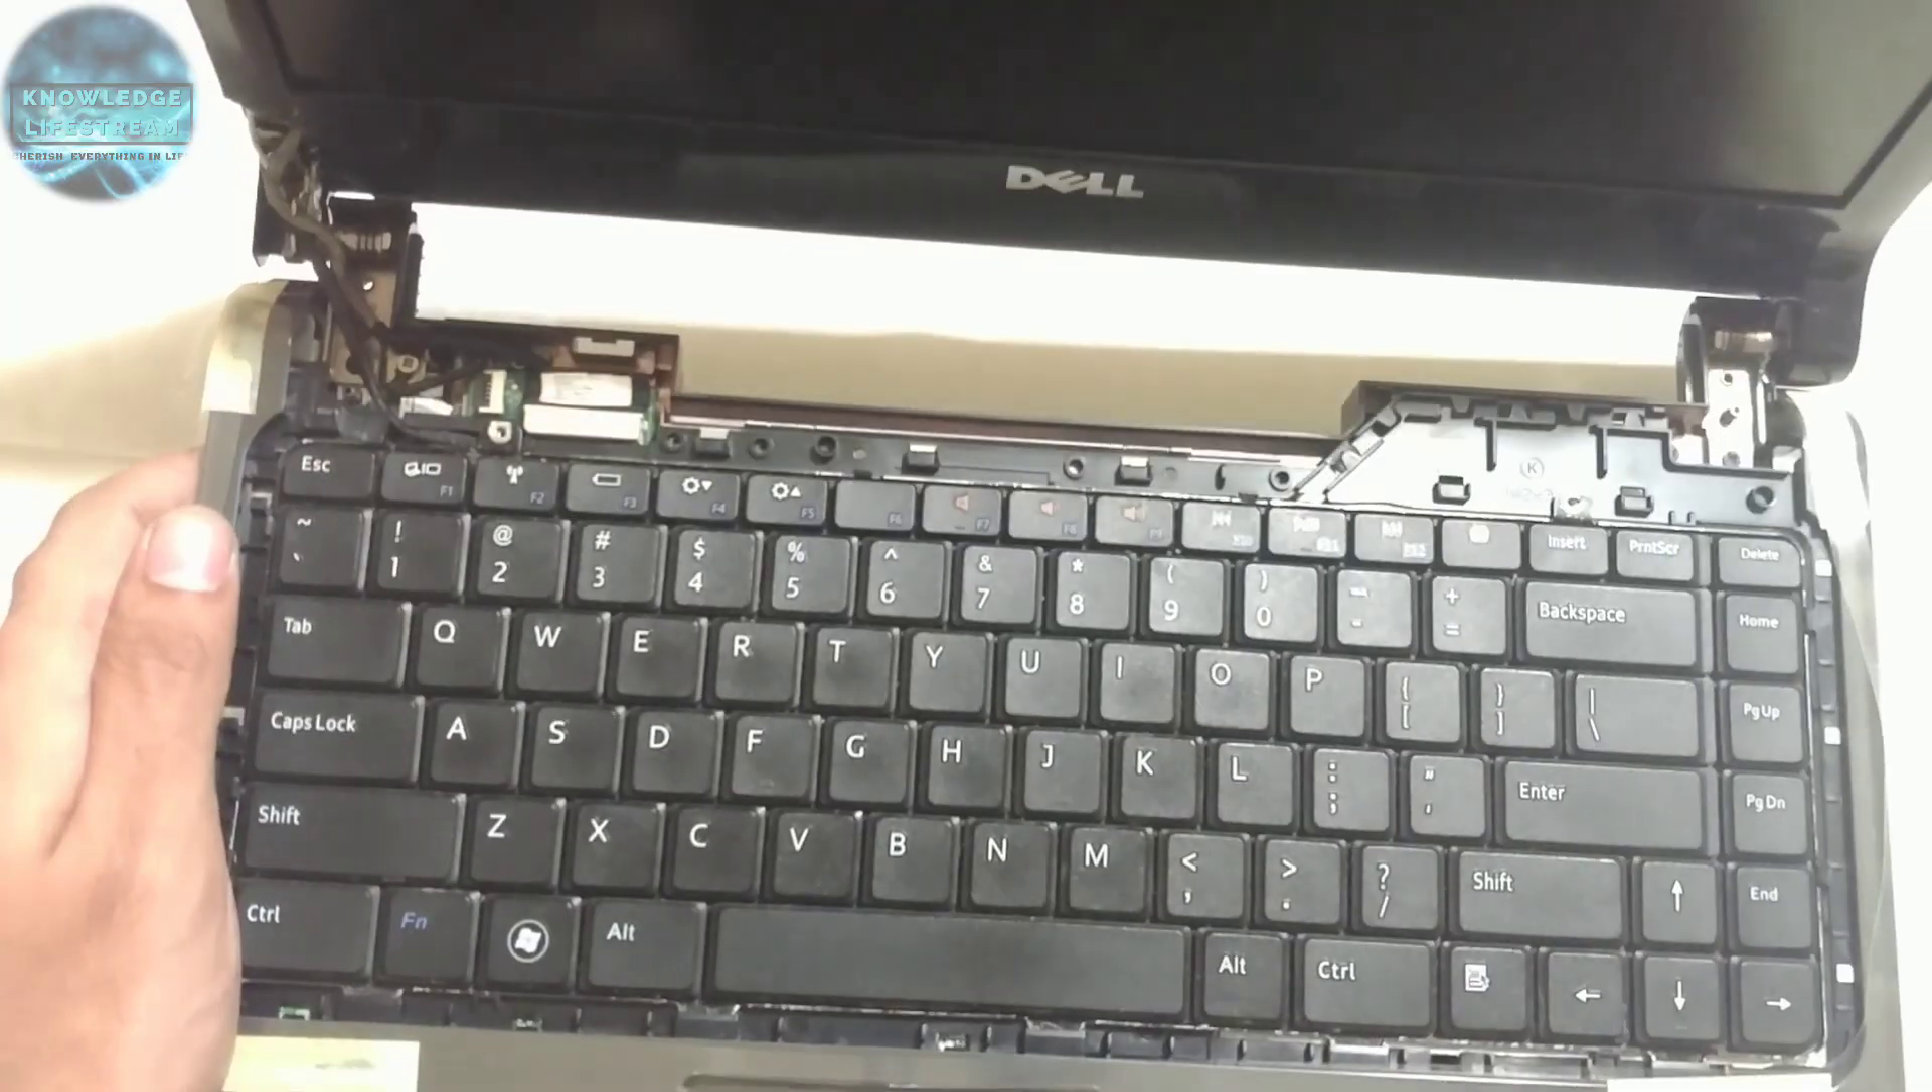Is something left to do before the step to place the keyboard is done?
No.